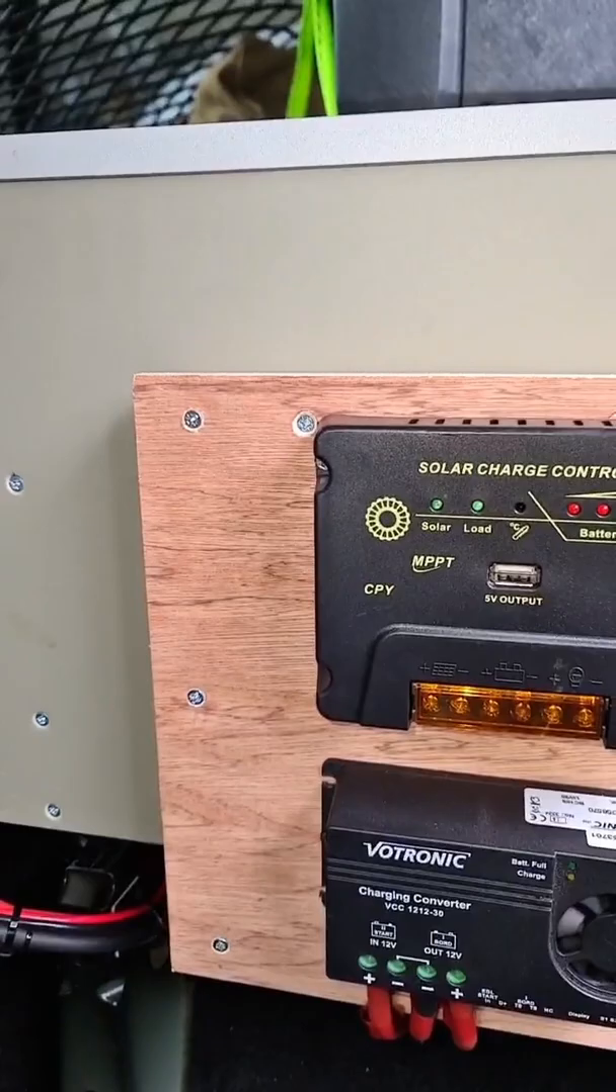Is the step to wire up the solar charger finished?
No.